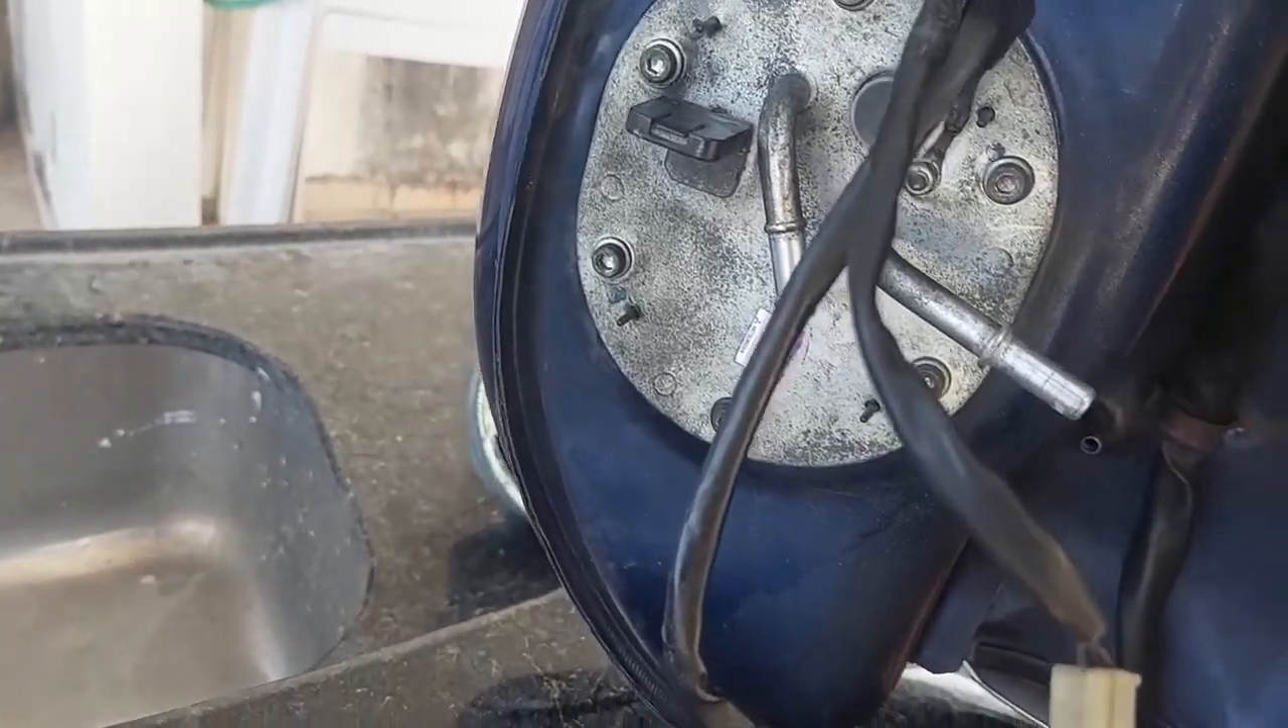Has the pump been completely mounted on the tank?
Yes.